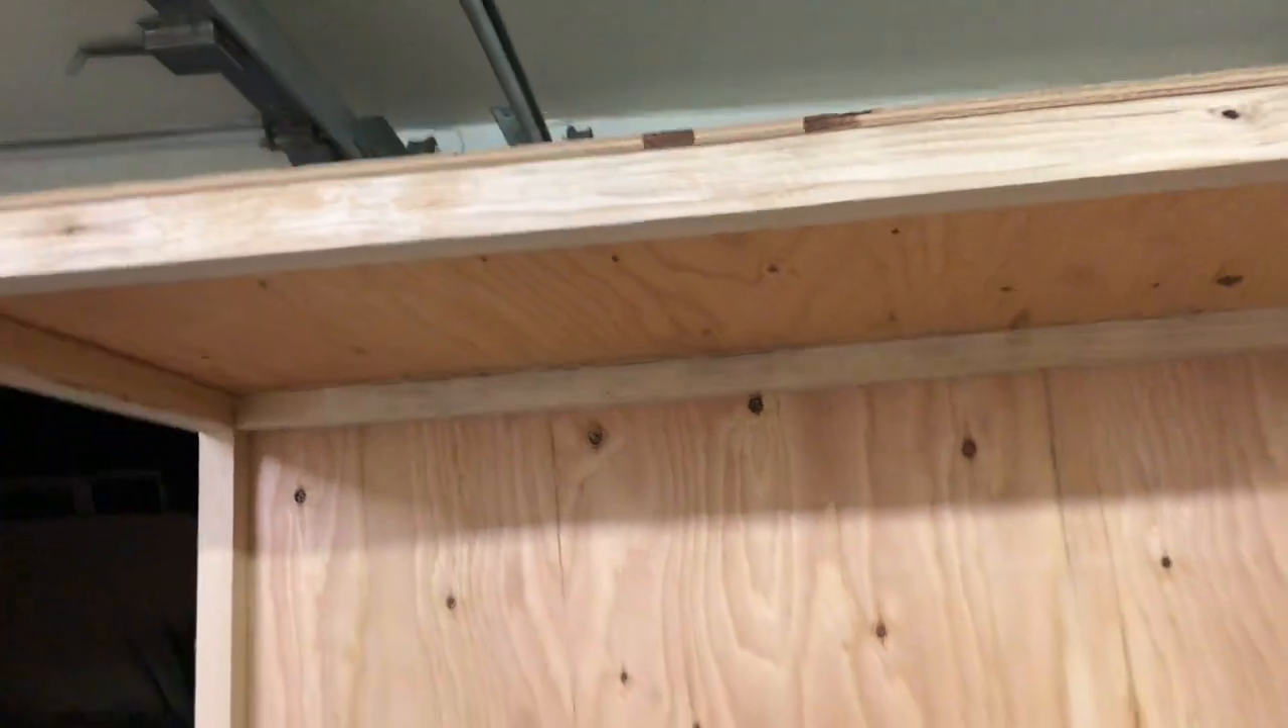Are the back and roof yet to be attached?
No.